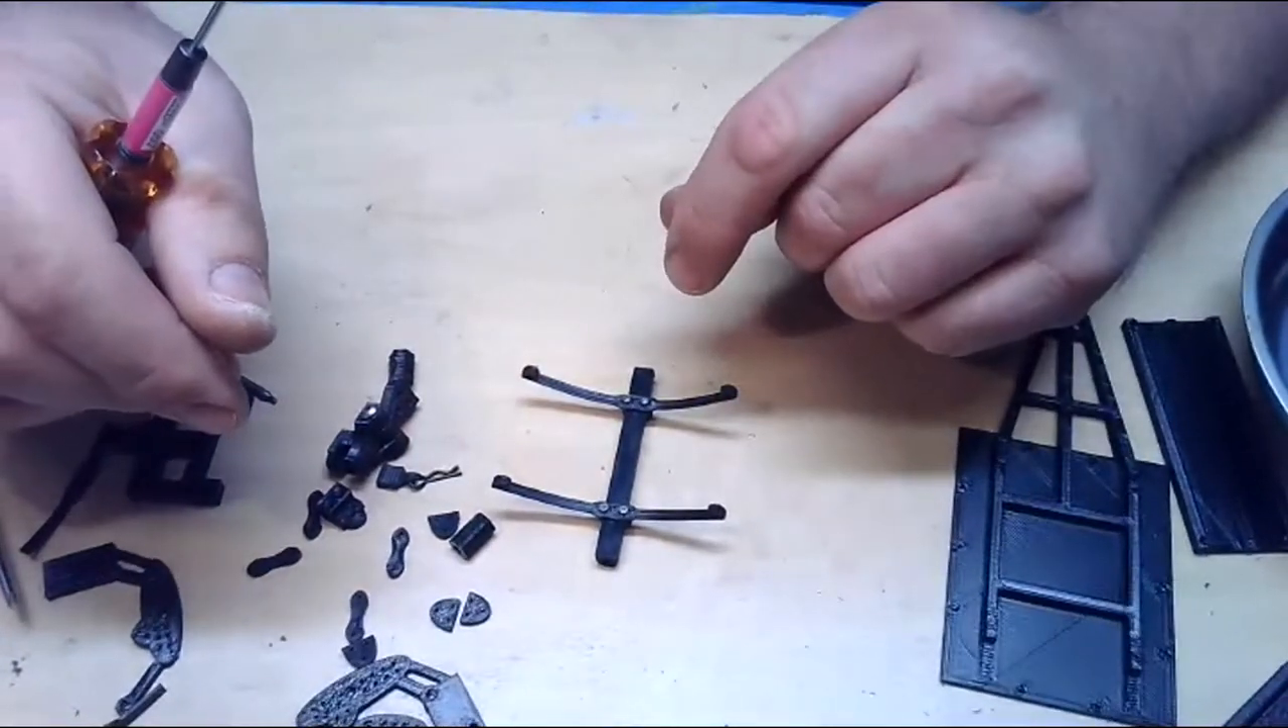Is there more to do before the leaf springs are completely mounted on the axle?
No.